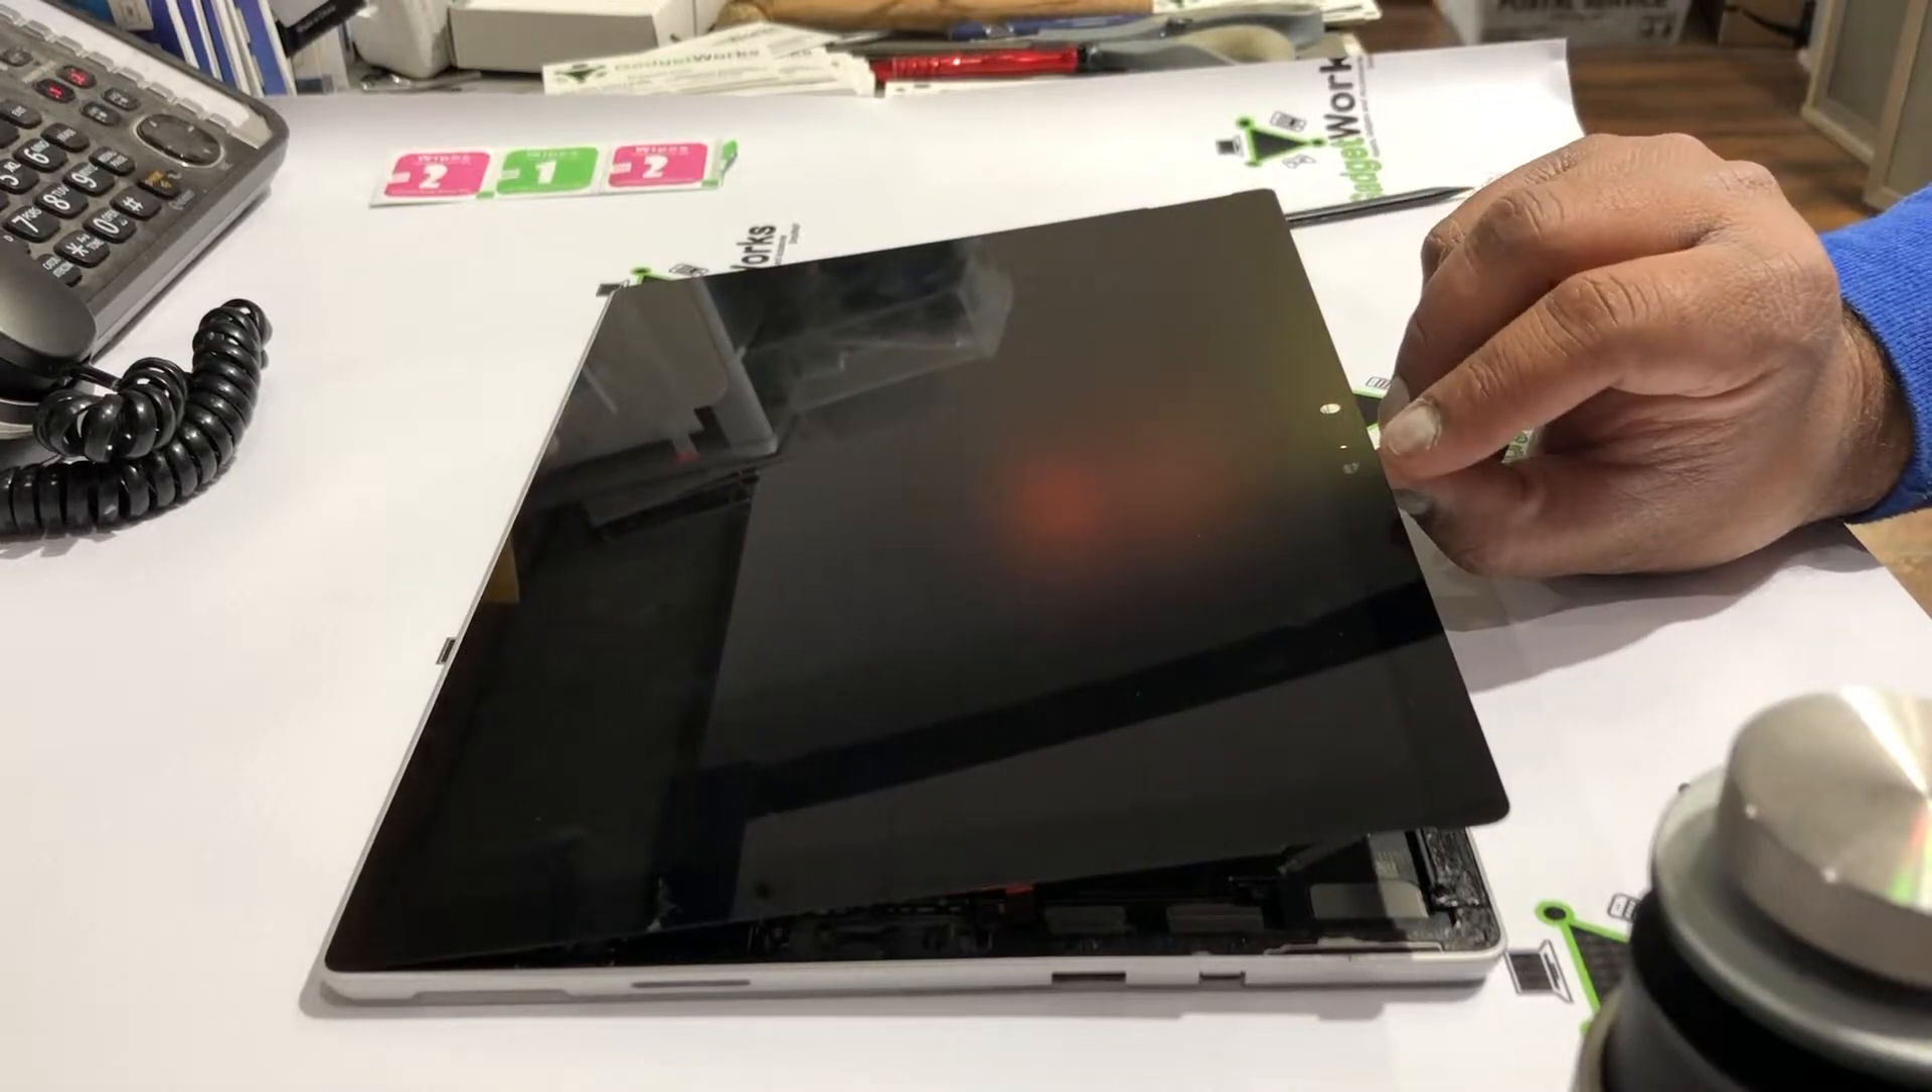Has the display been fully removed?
No.